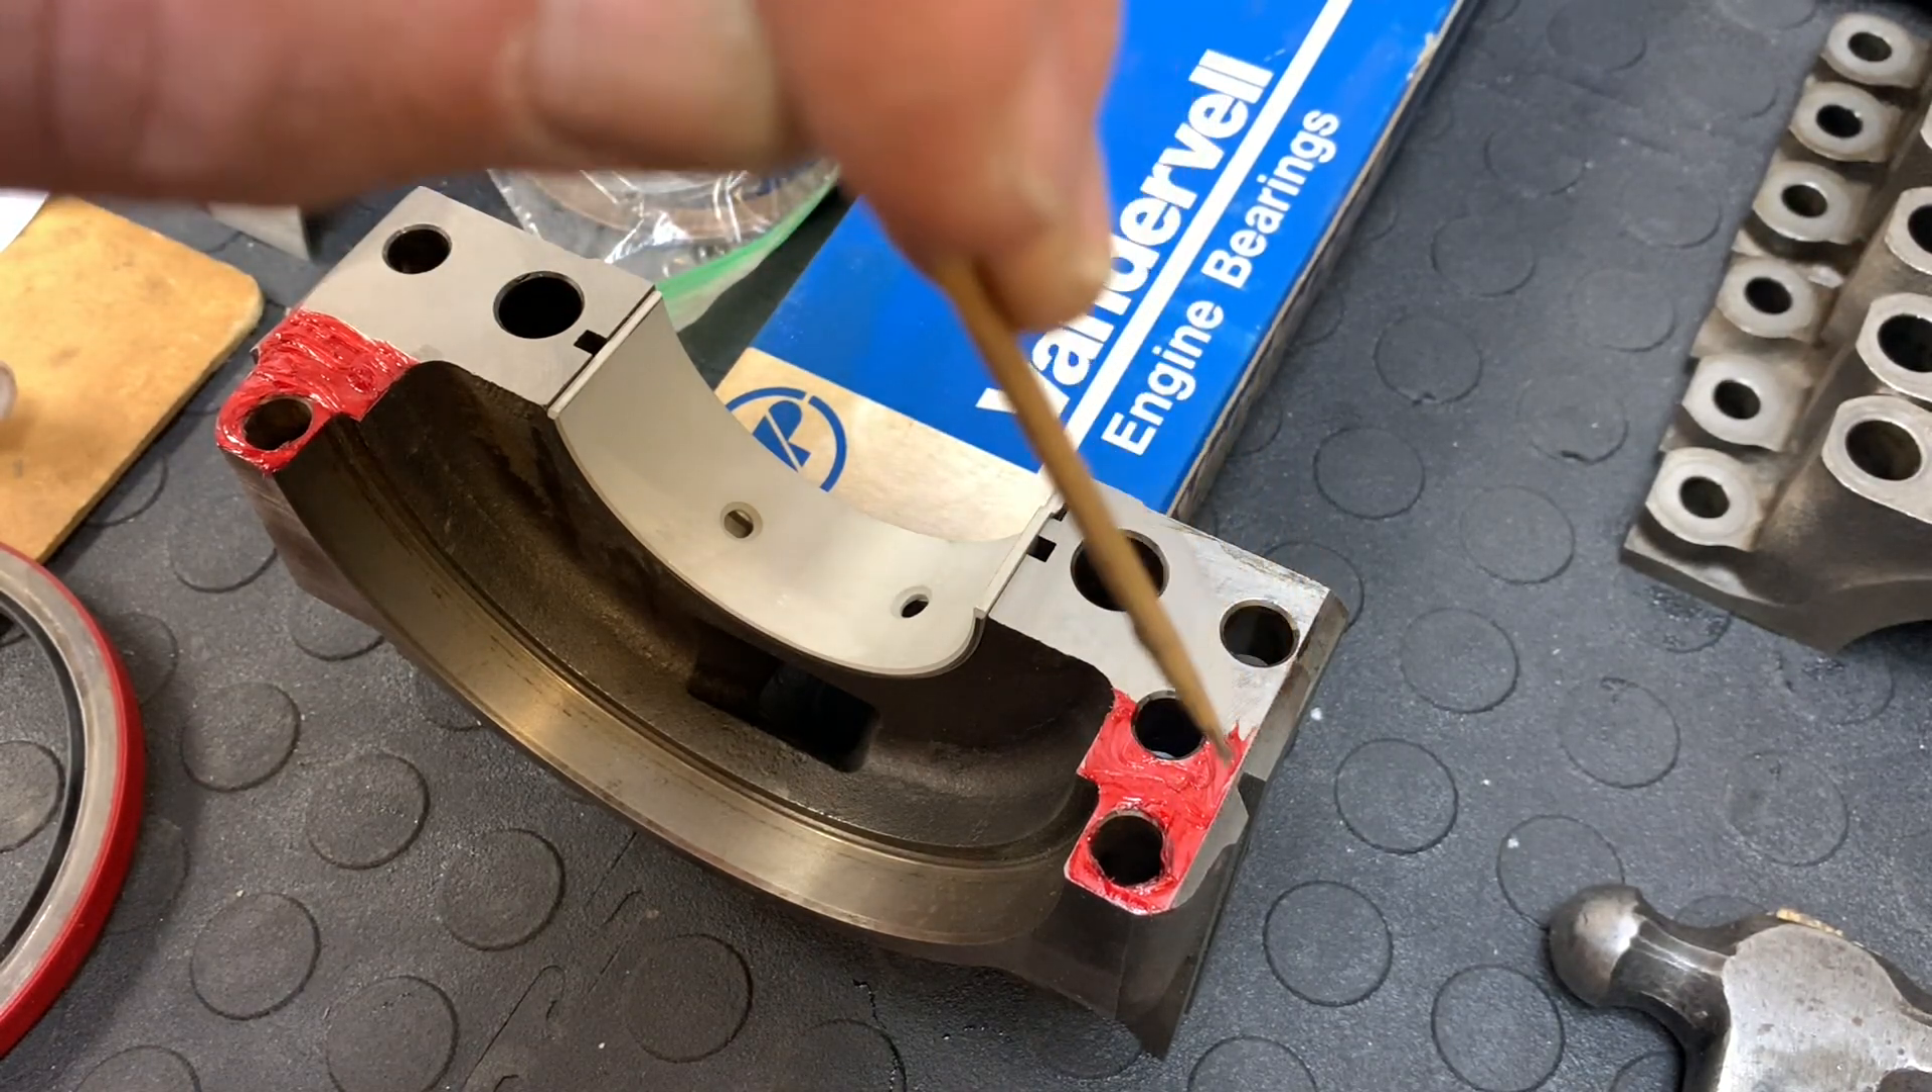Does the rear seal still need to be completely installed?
Yes.